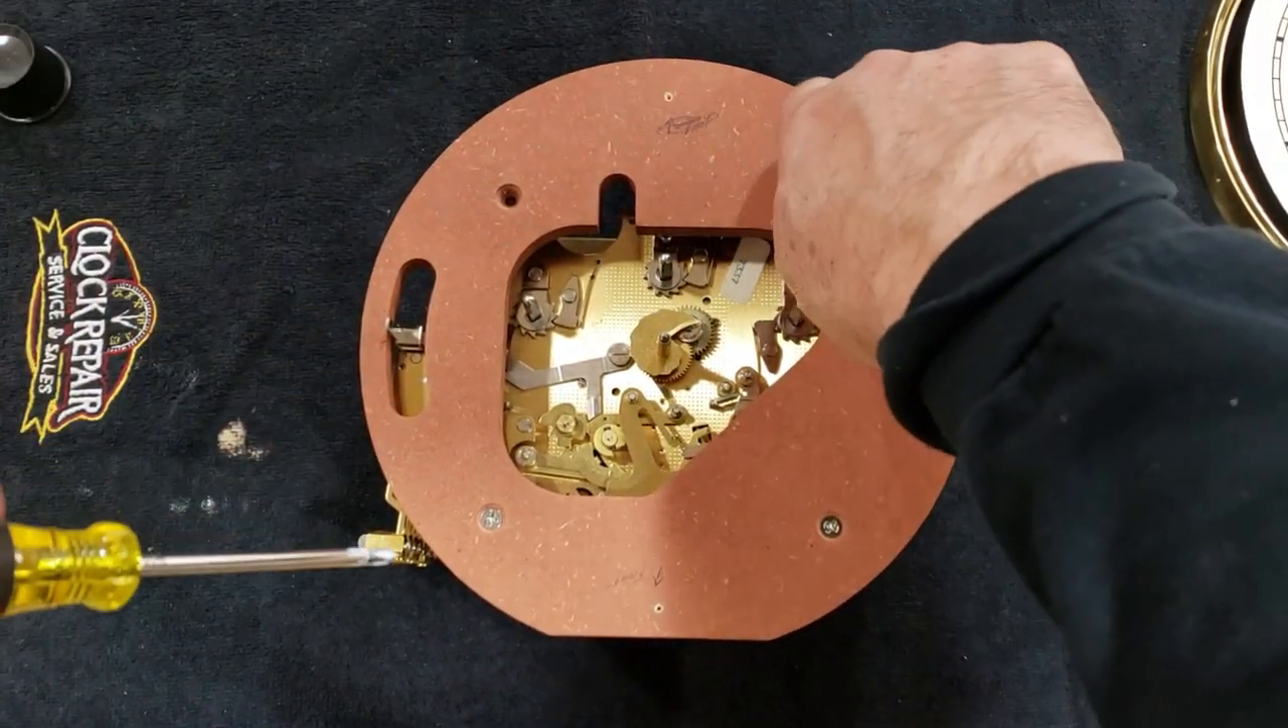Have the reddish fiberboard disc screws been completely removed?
No.